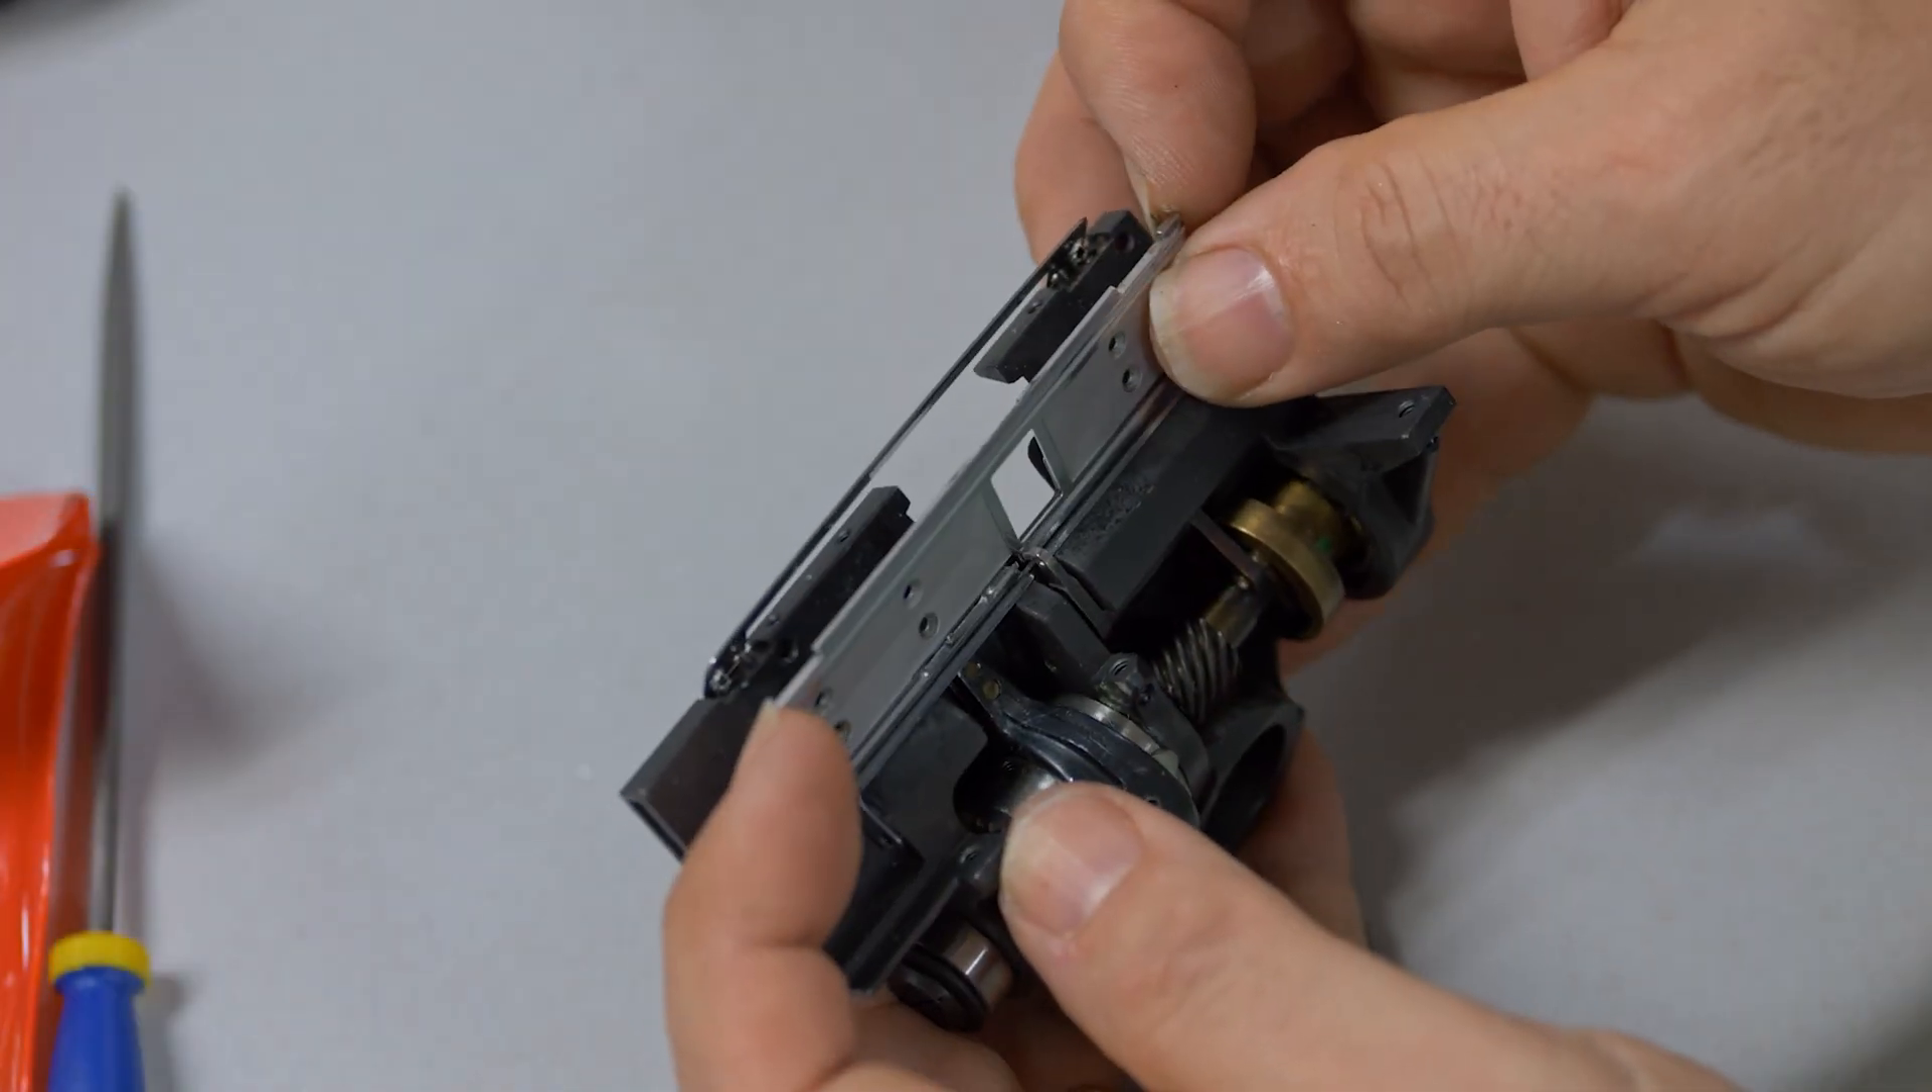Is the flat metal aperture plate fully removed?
No.